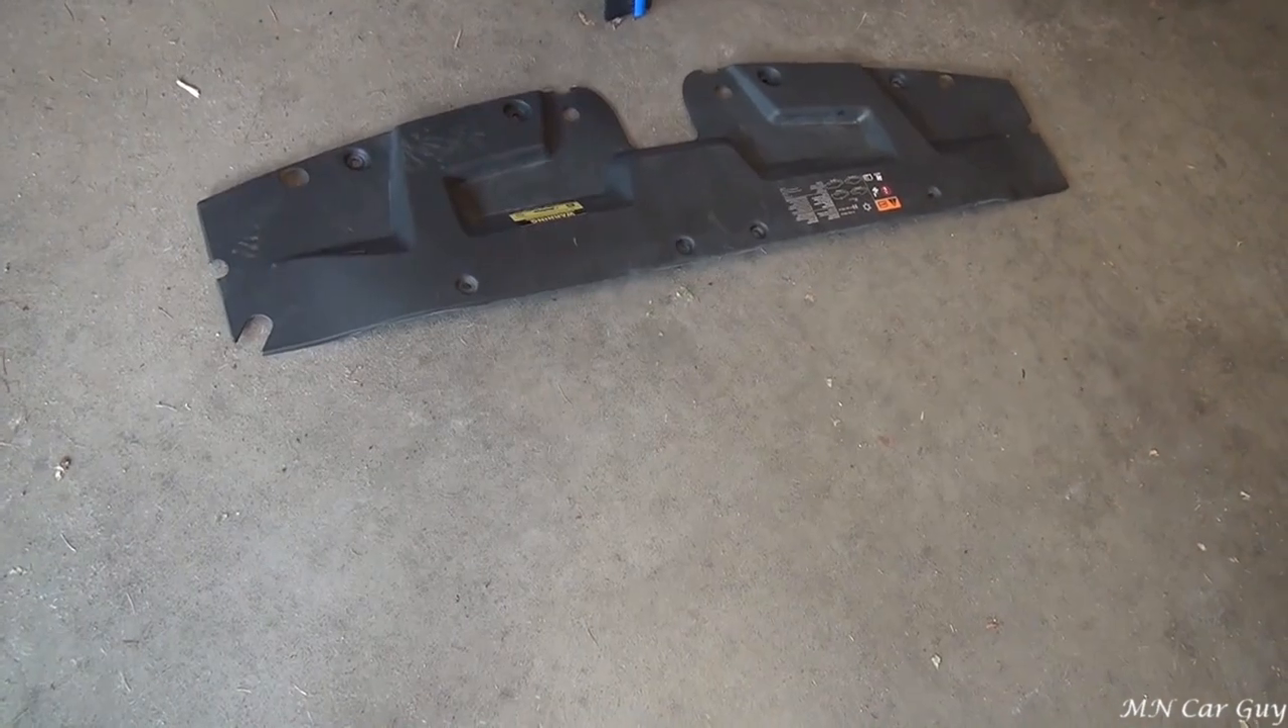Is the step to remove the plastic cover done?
Yes.